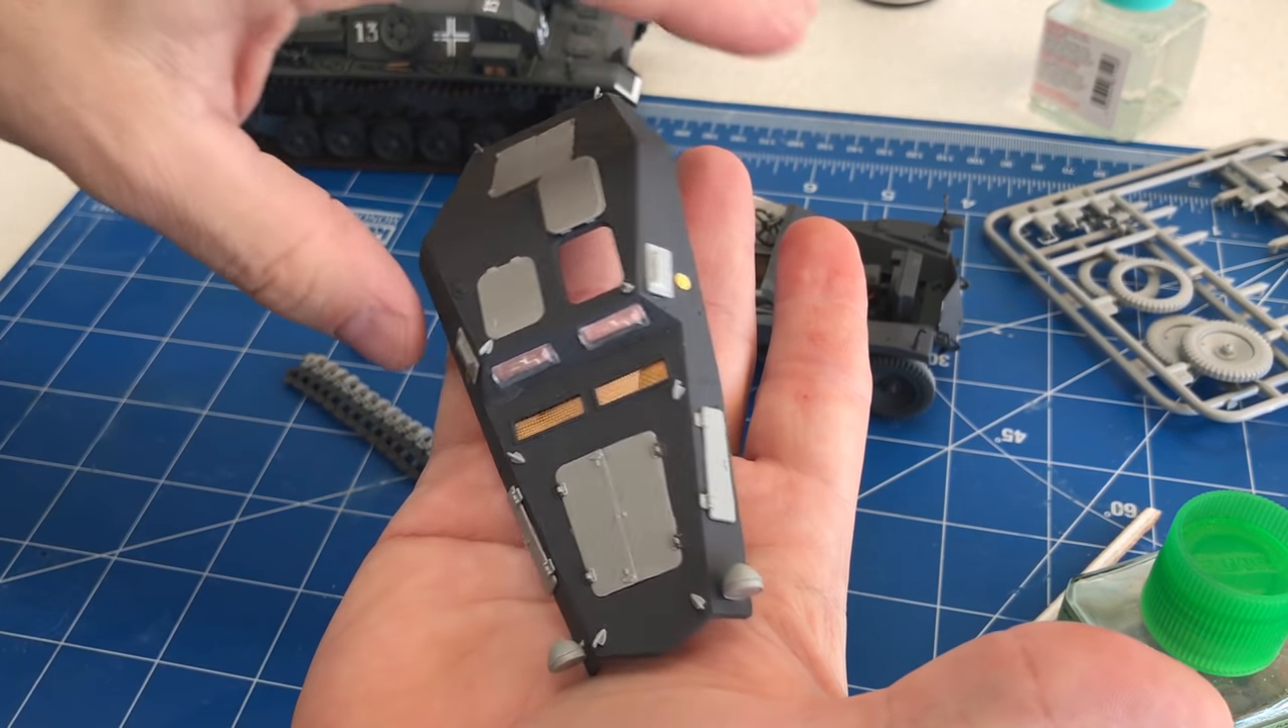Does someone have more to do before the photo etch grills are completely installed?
No.